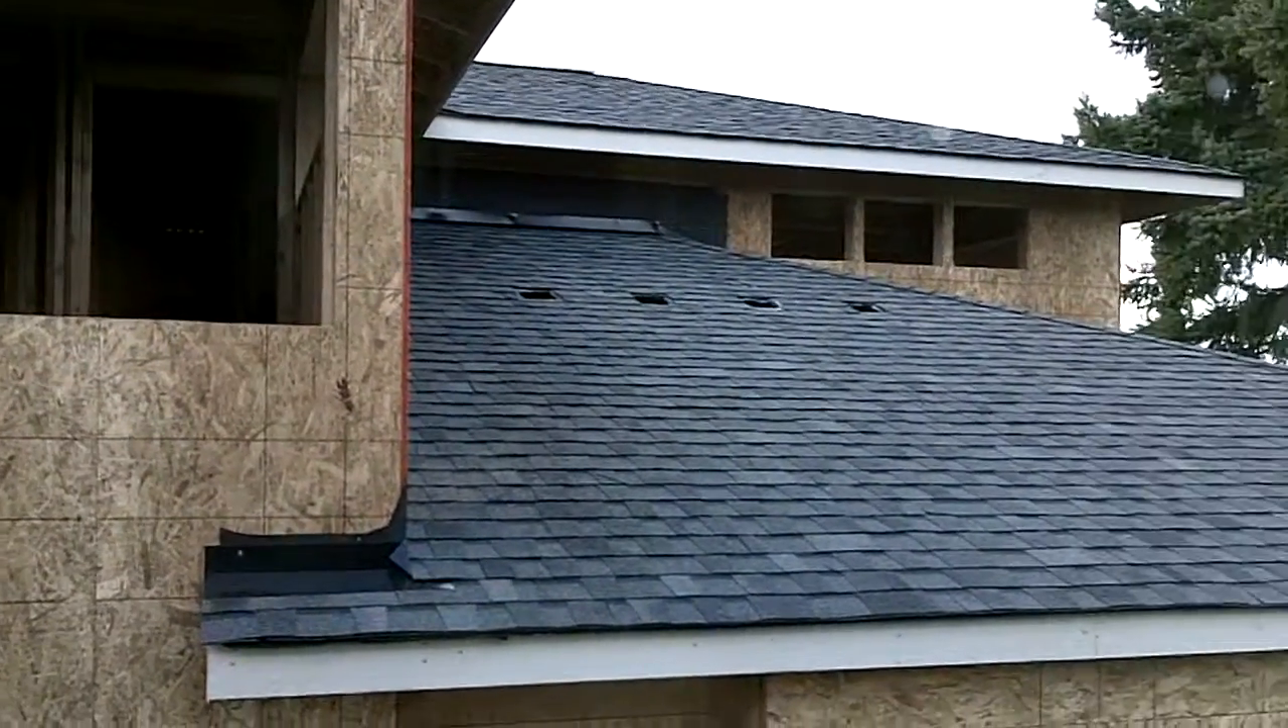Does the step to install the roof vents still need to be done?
Yes.